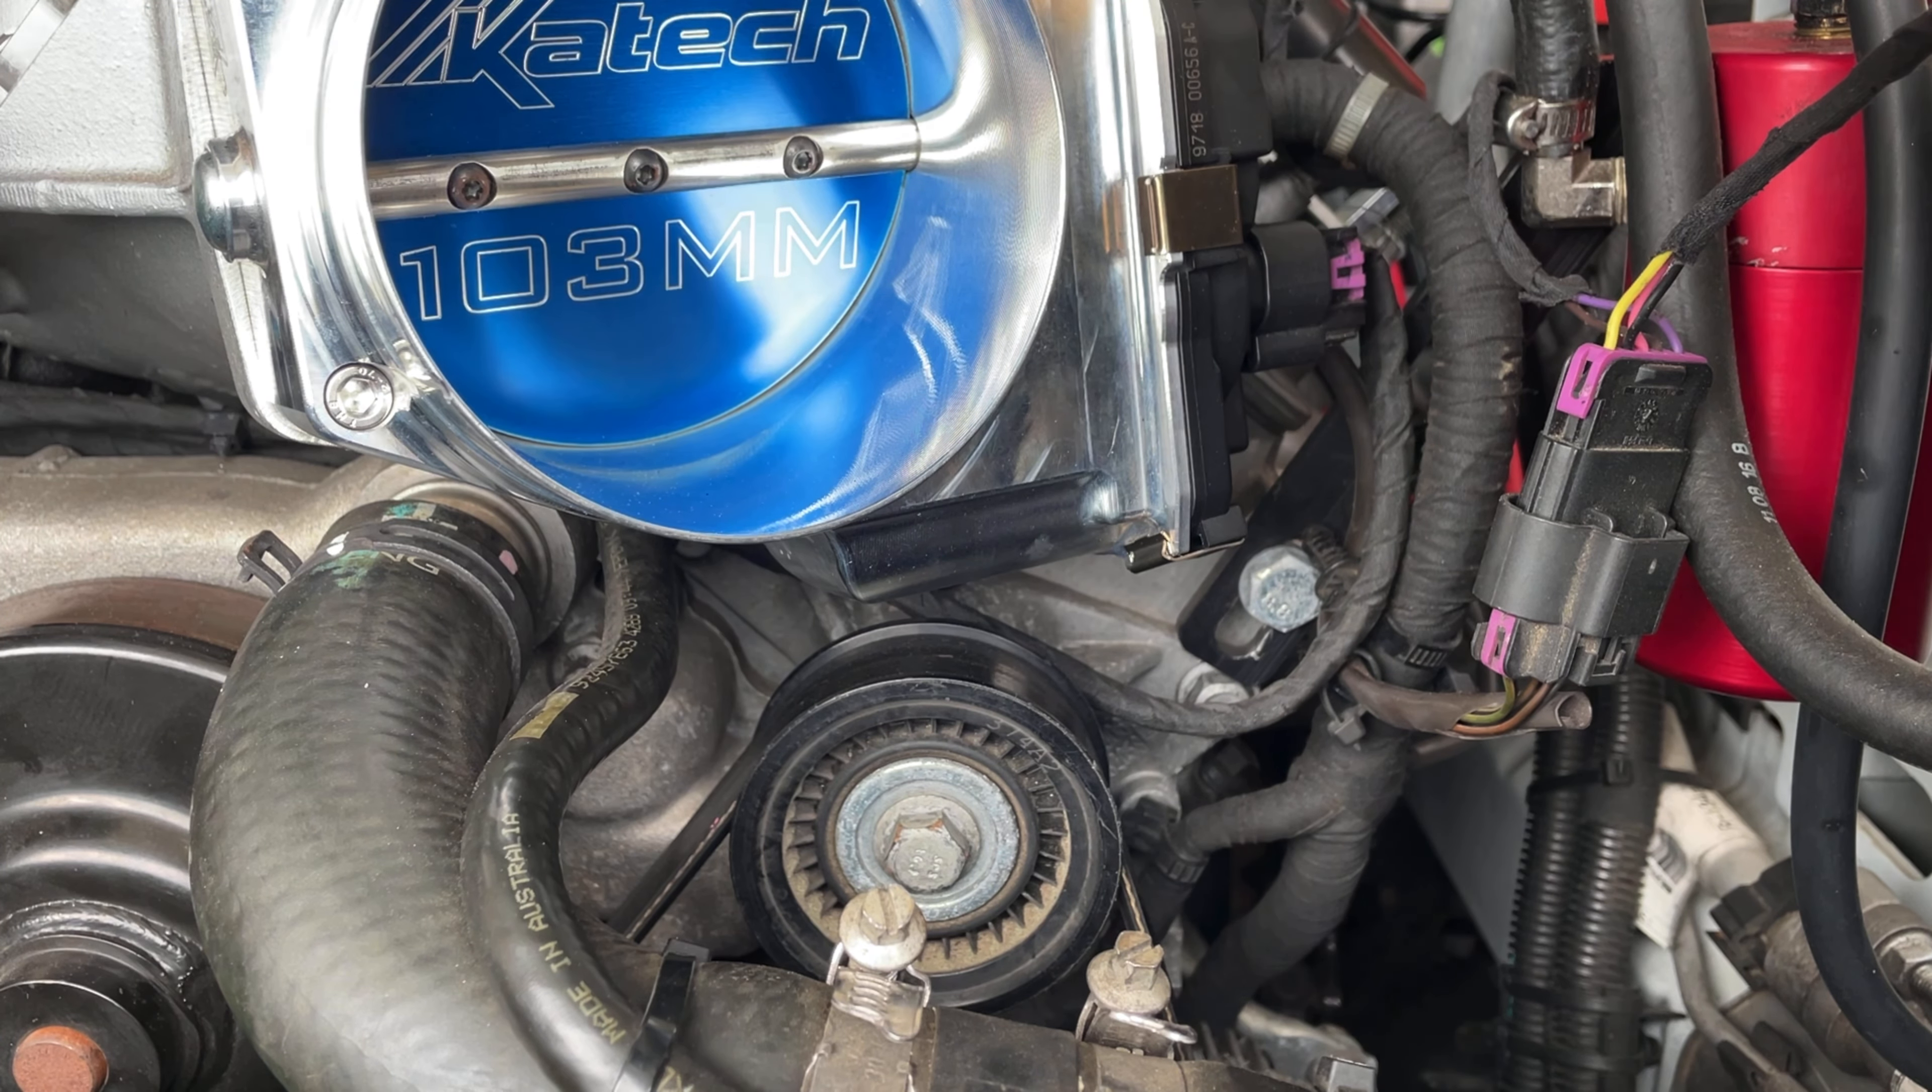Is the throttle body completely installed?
Yes.